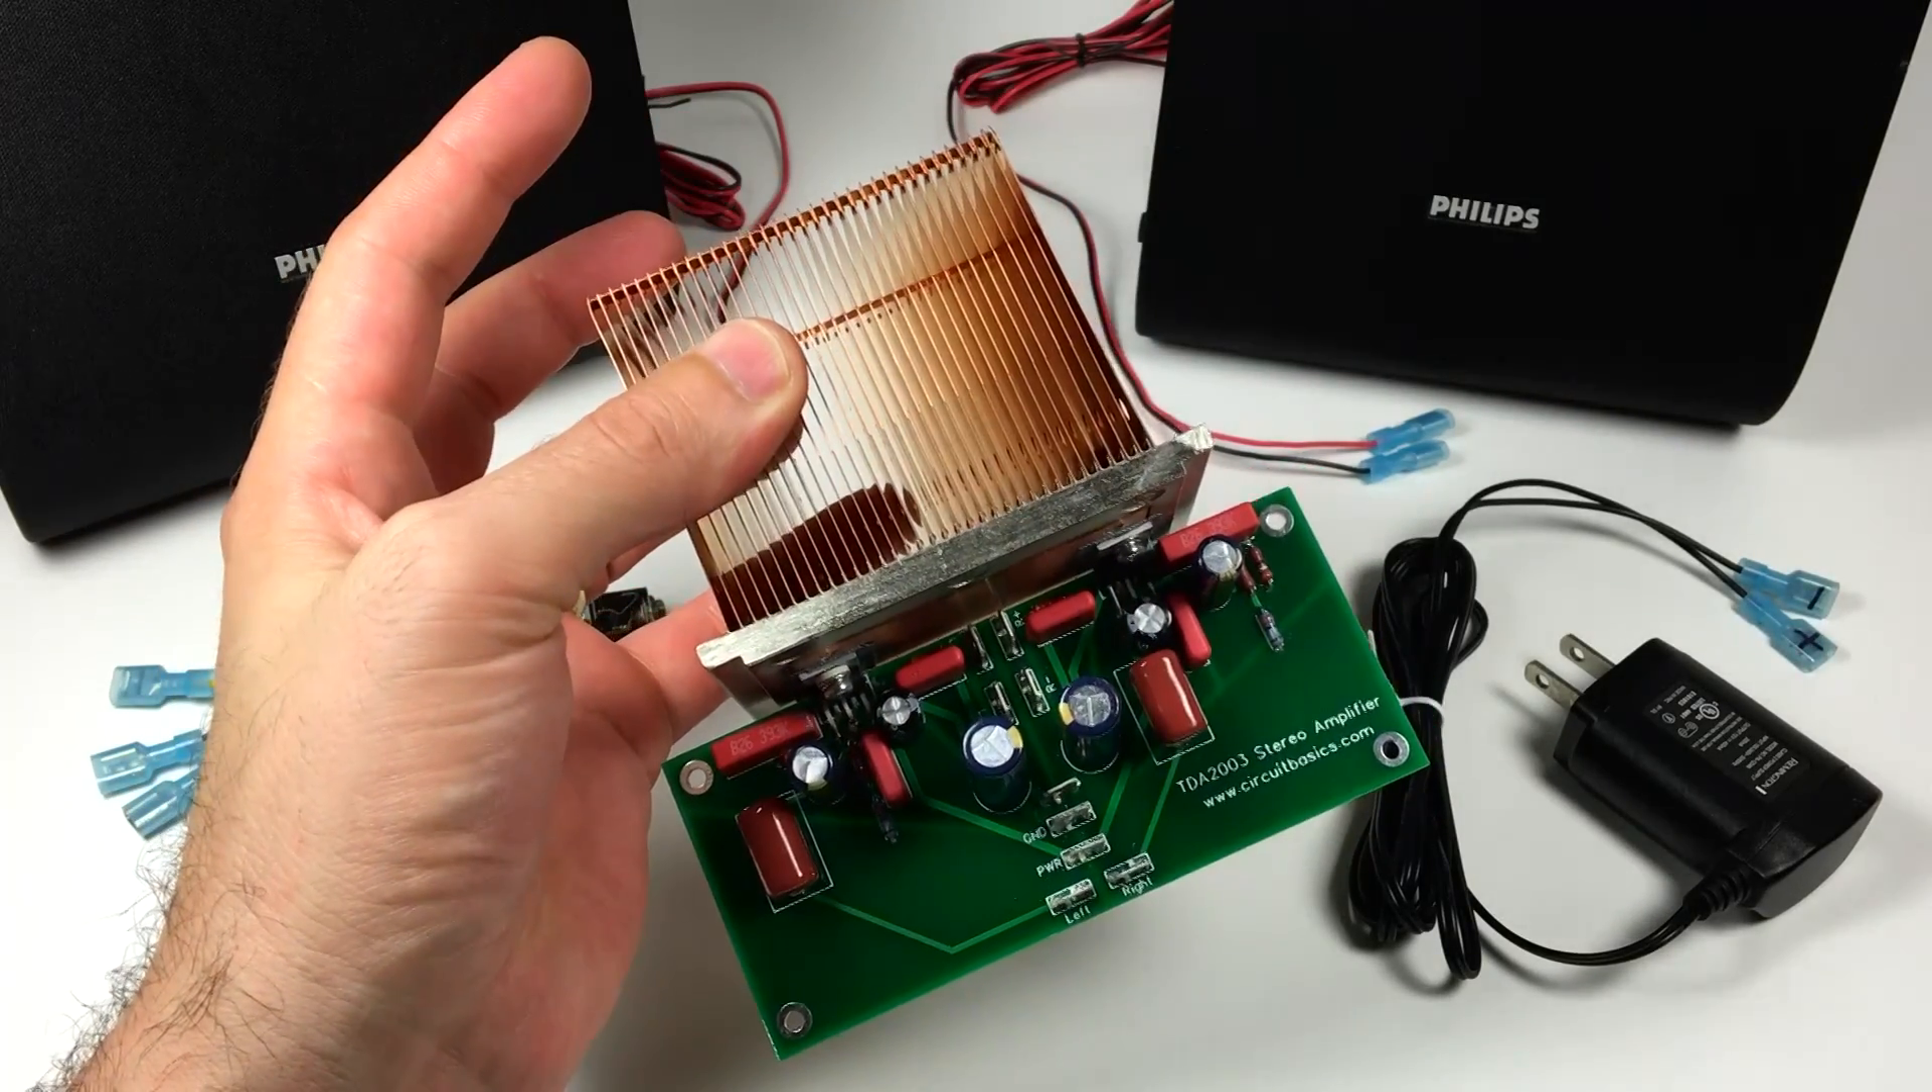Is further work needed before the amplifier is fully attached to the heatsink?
No.